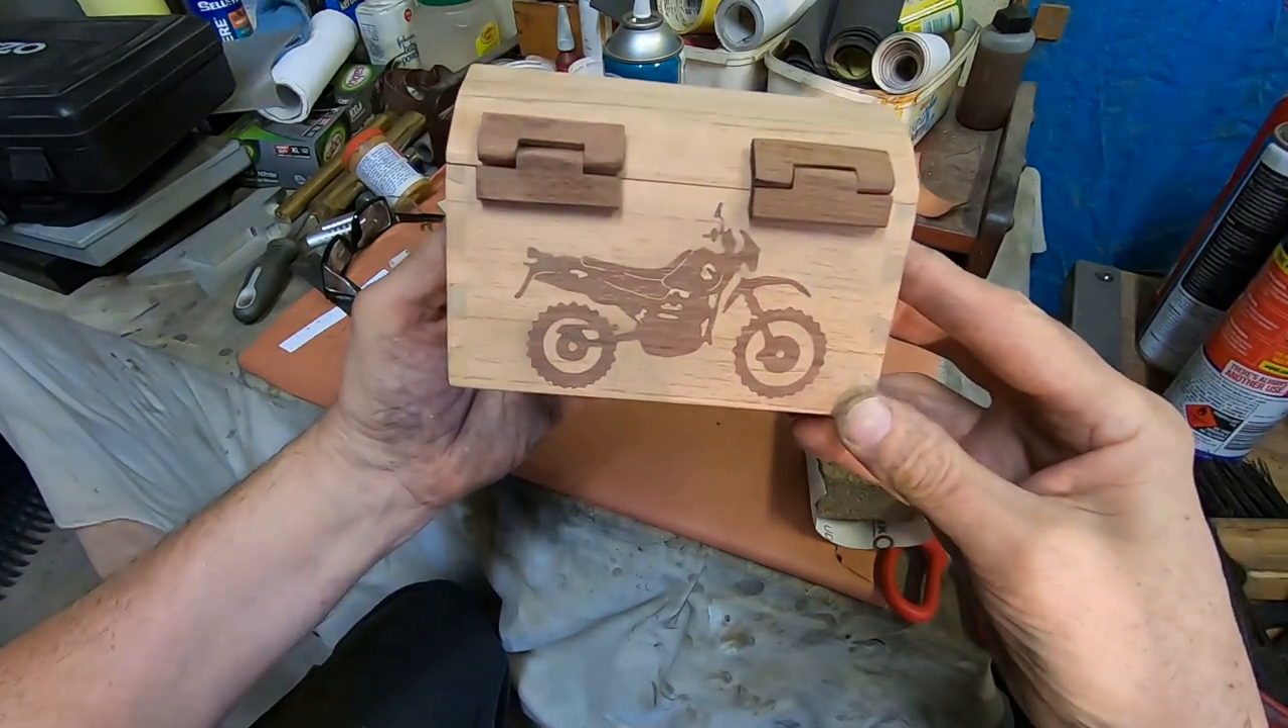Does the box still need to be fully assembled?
No.